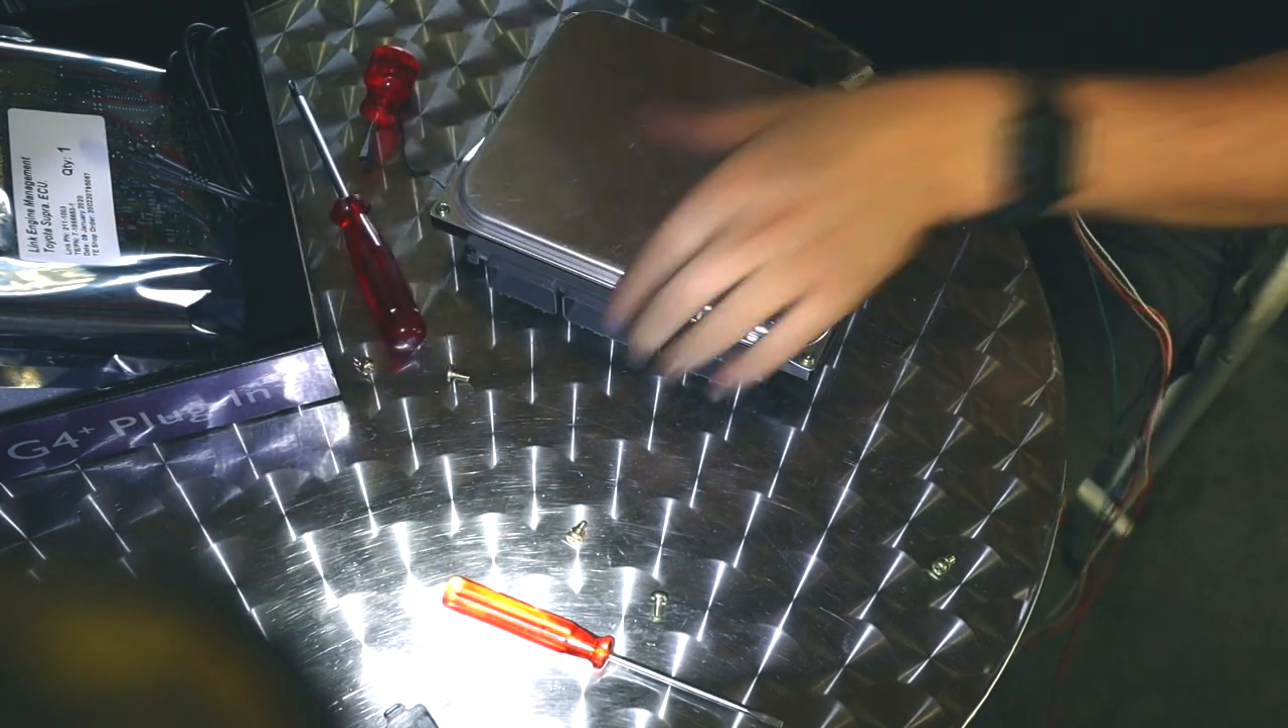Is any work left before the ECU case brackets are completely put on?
Yes.